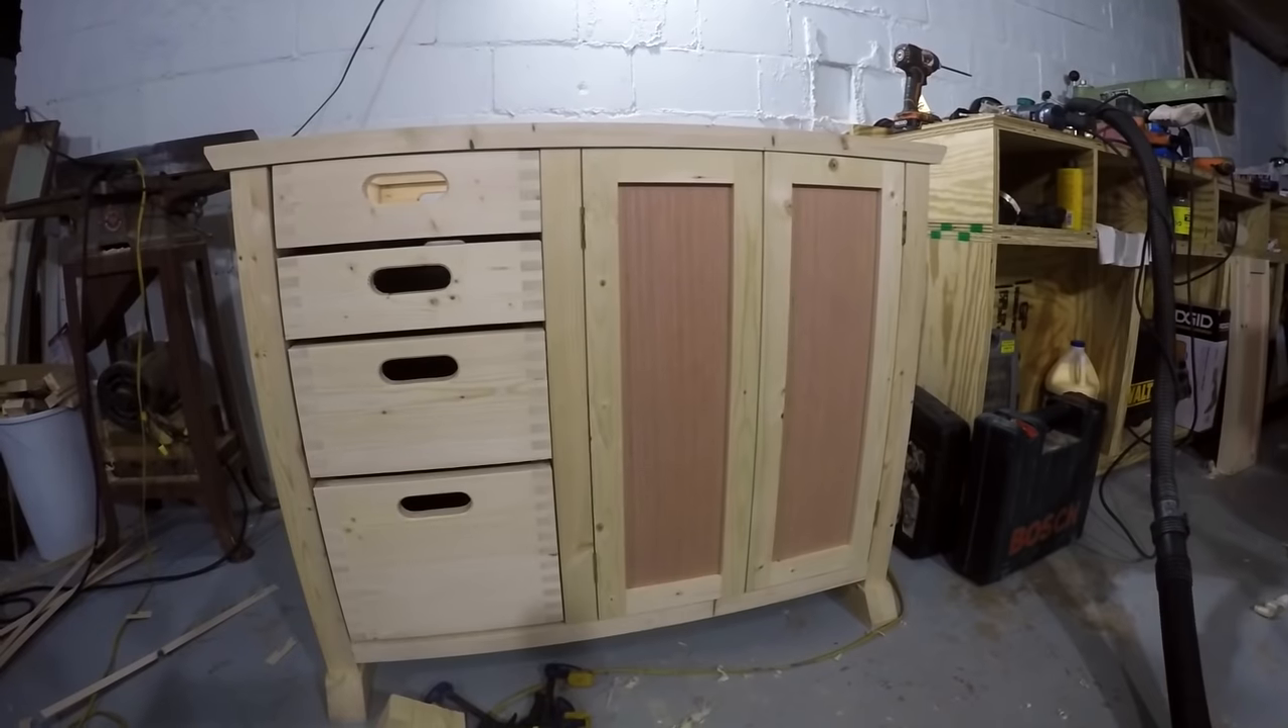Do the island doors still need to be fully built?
No.